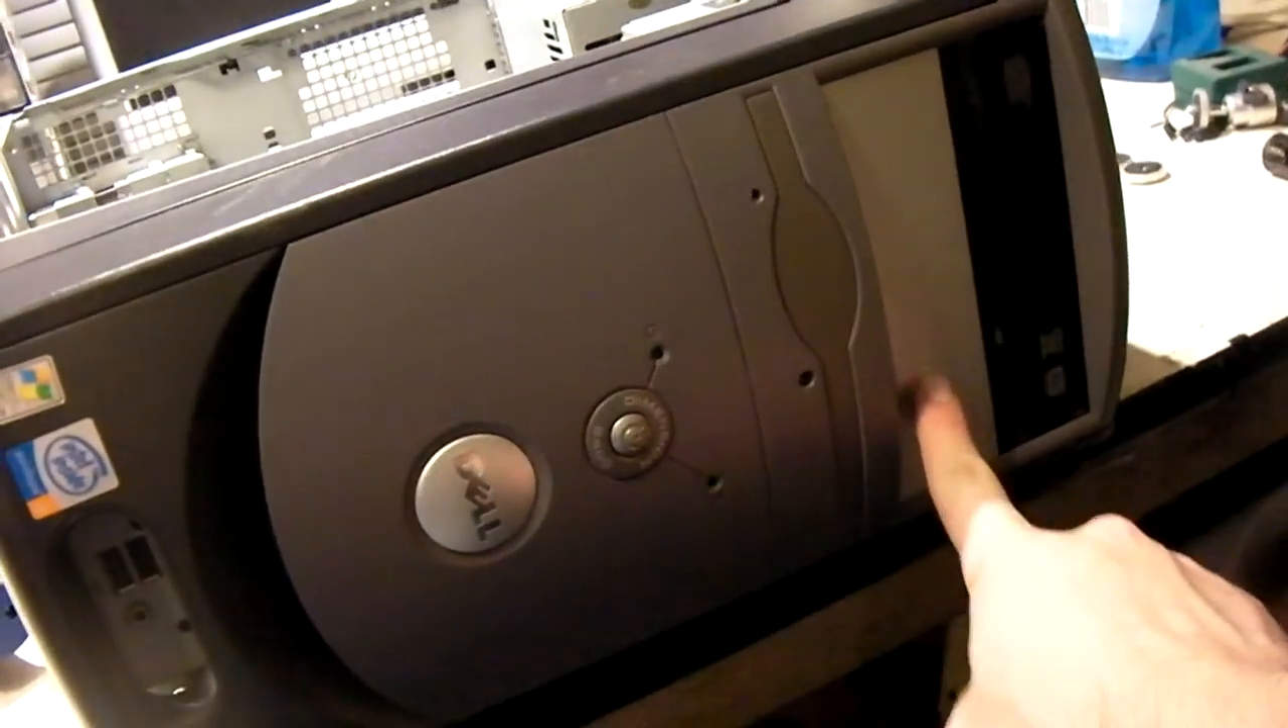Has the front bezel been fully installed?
Yes.